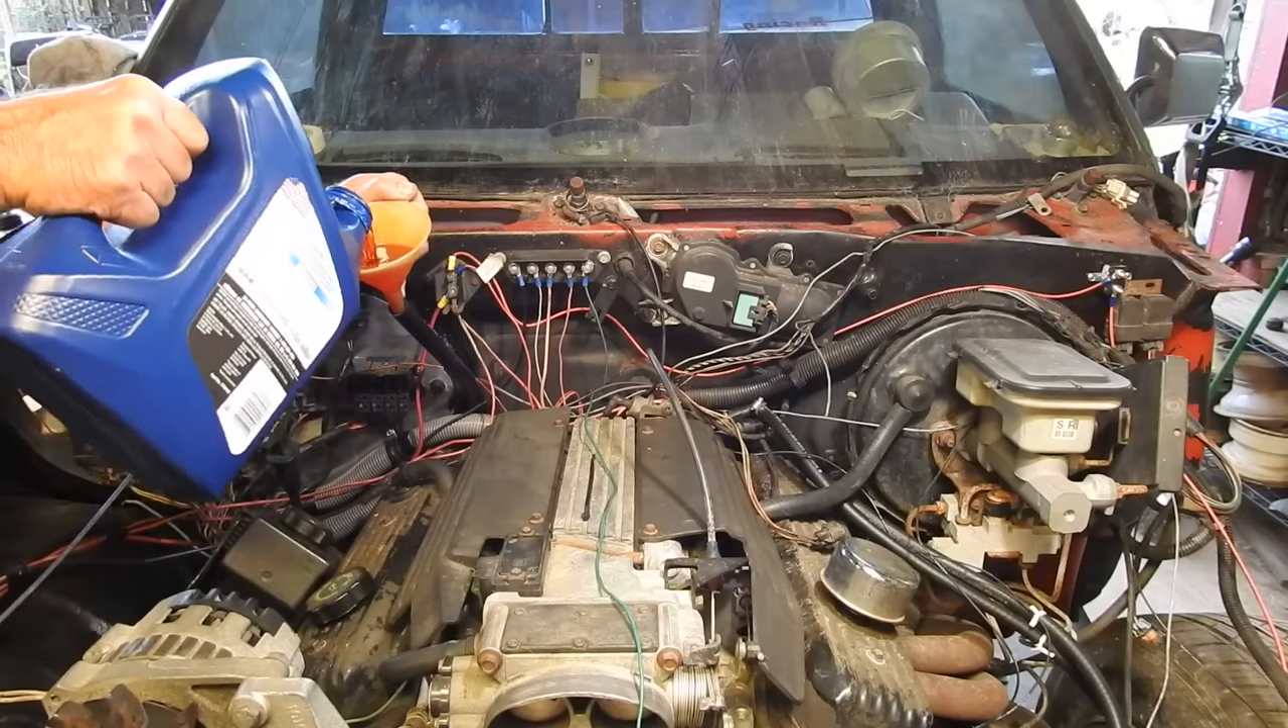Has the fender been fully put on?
No.